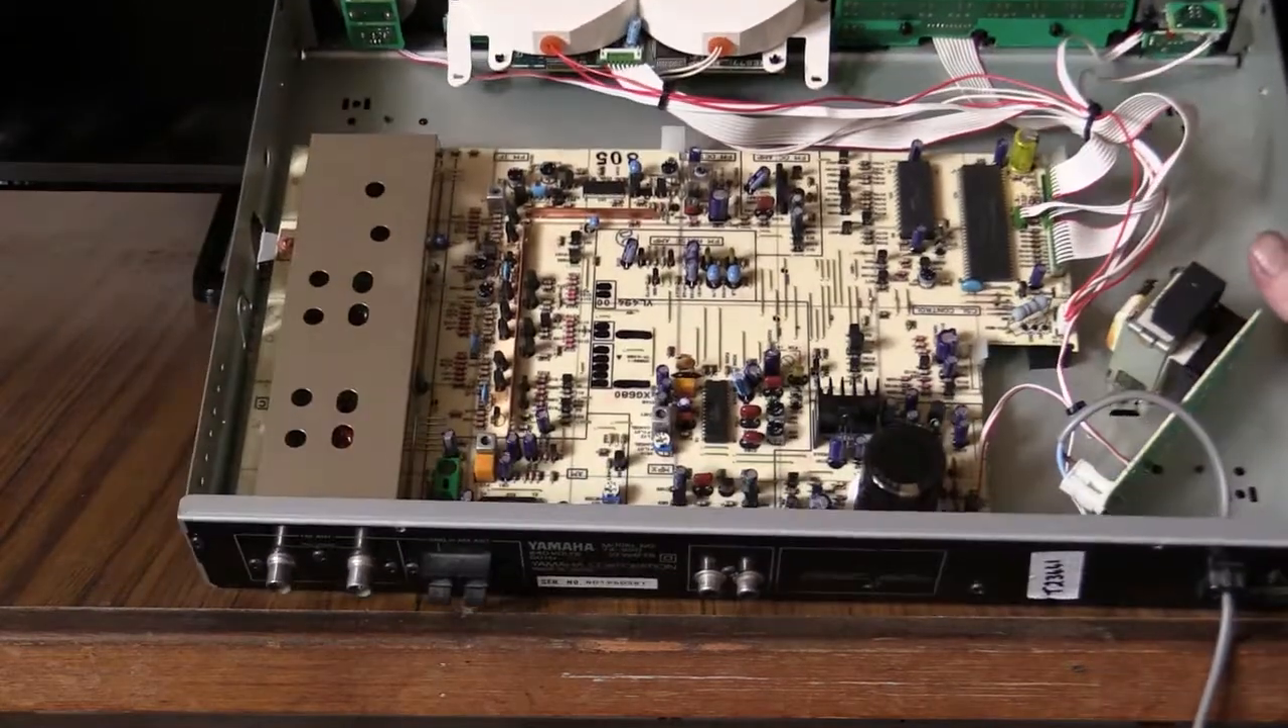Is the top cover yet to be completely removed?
No.